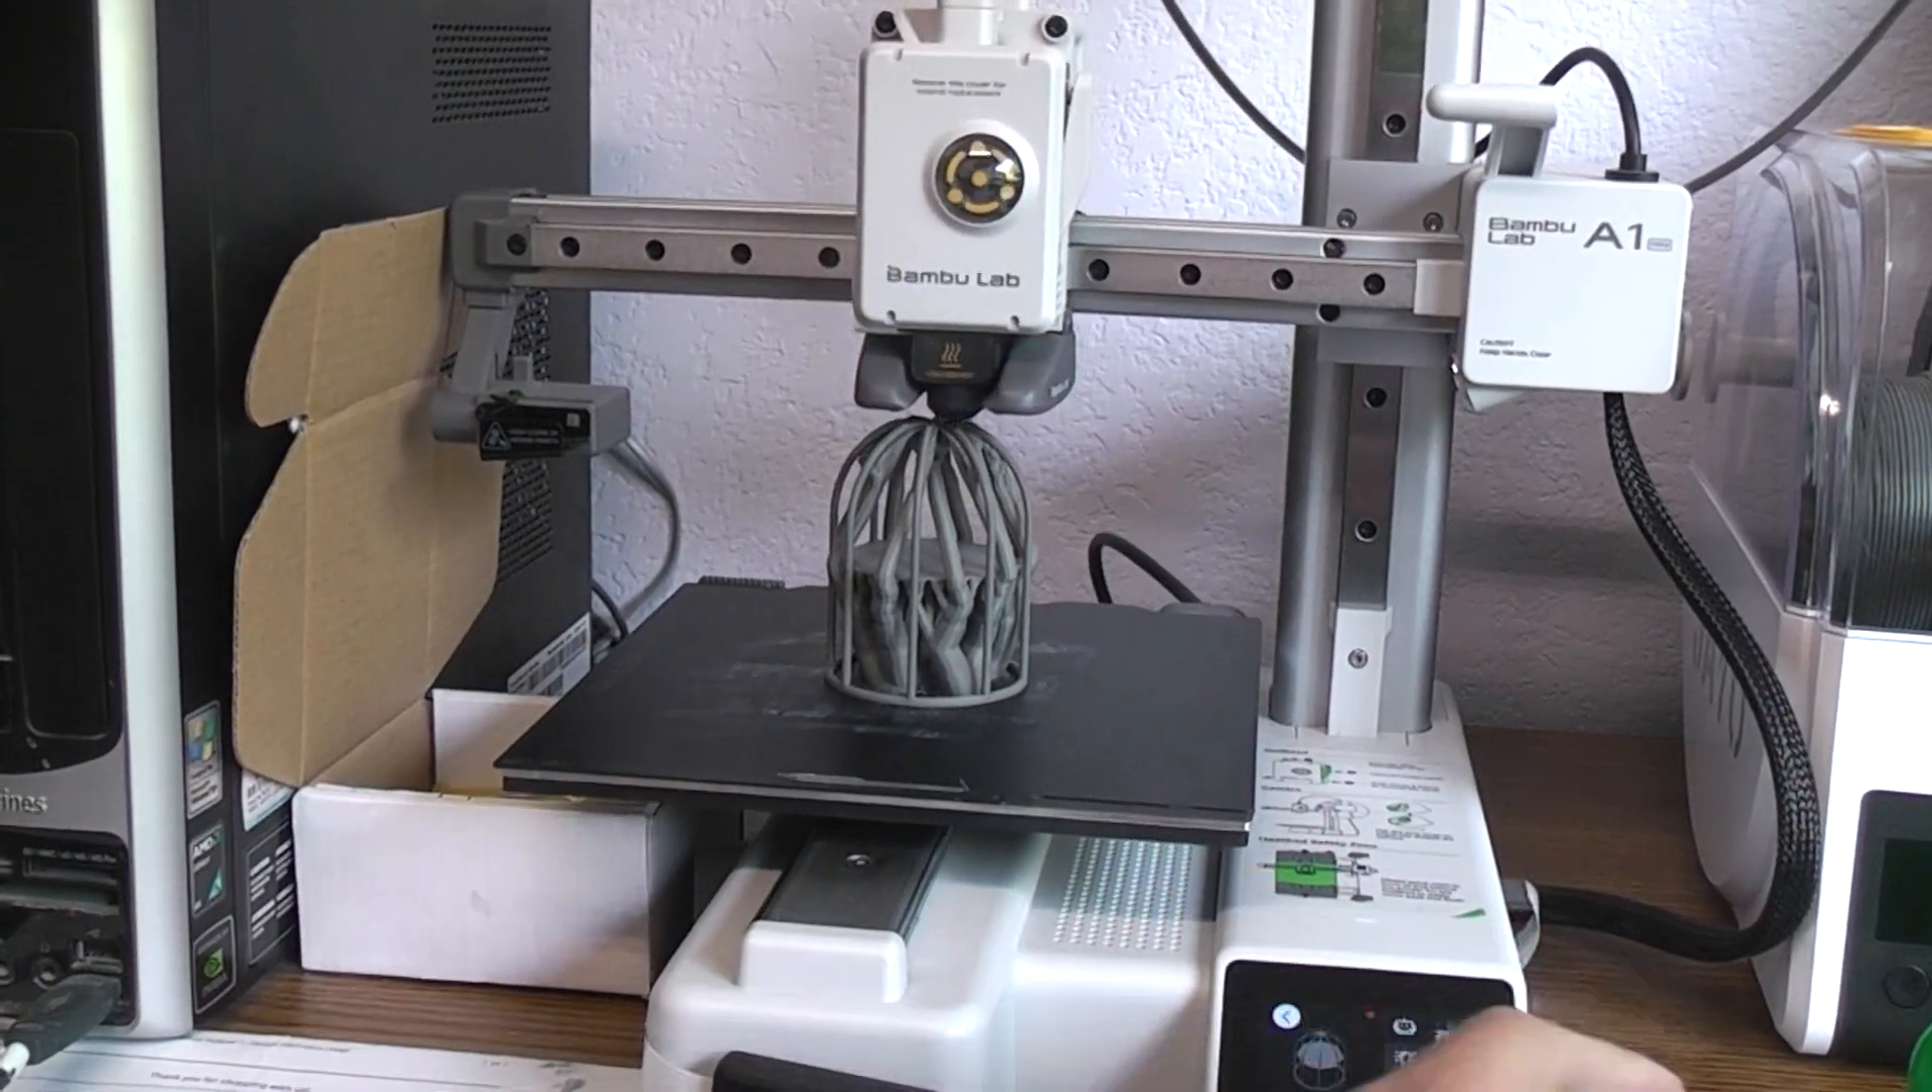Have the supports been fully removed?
No.